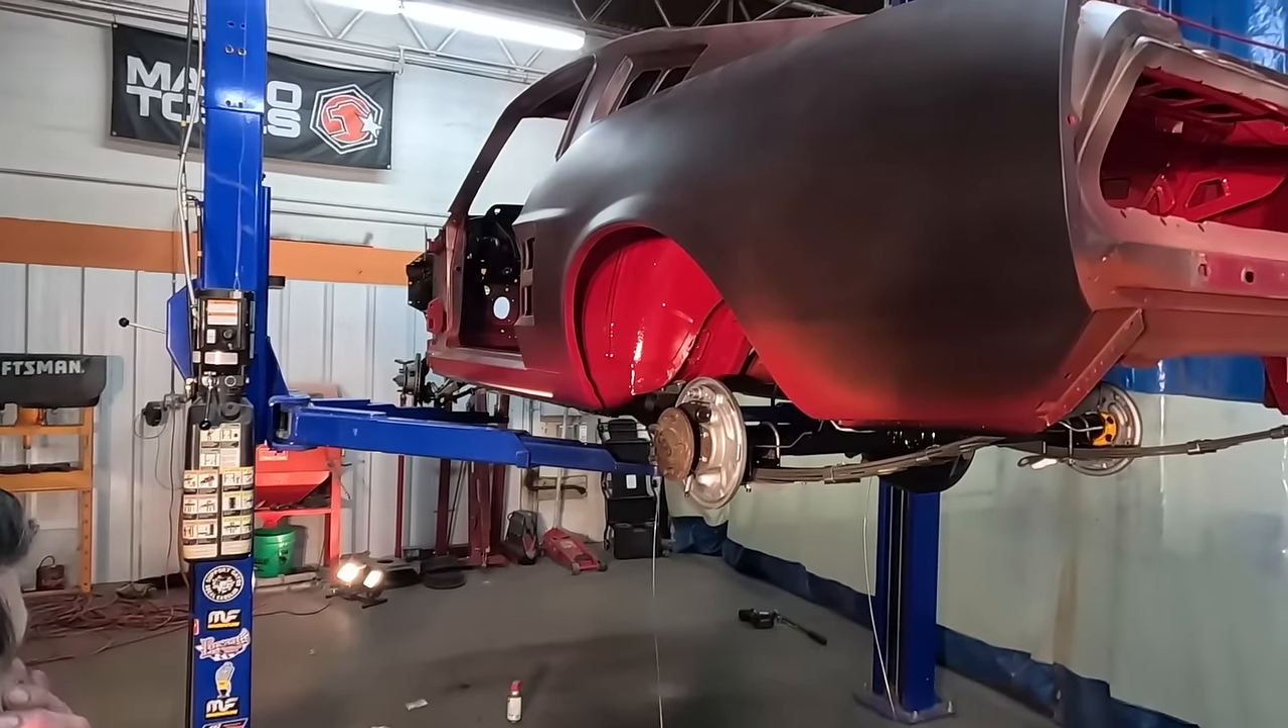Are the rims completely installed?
No.